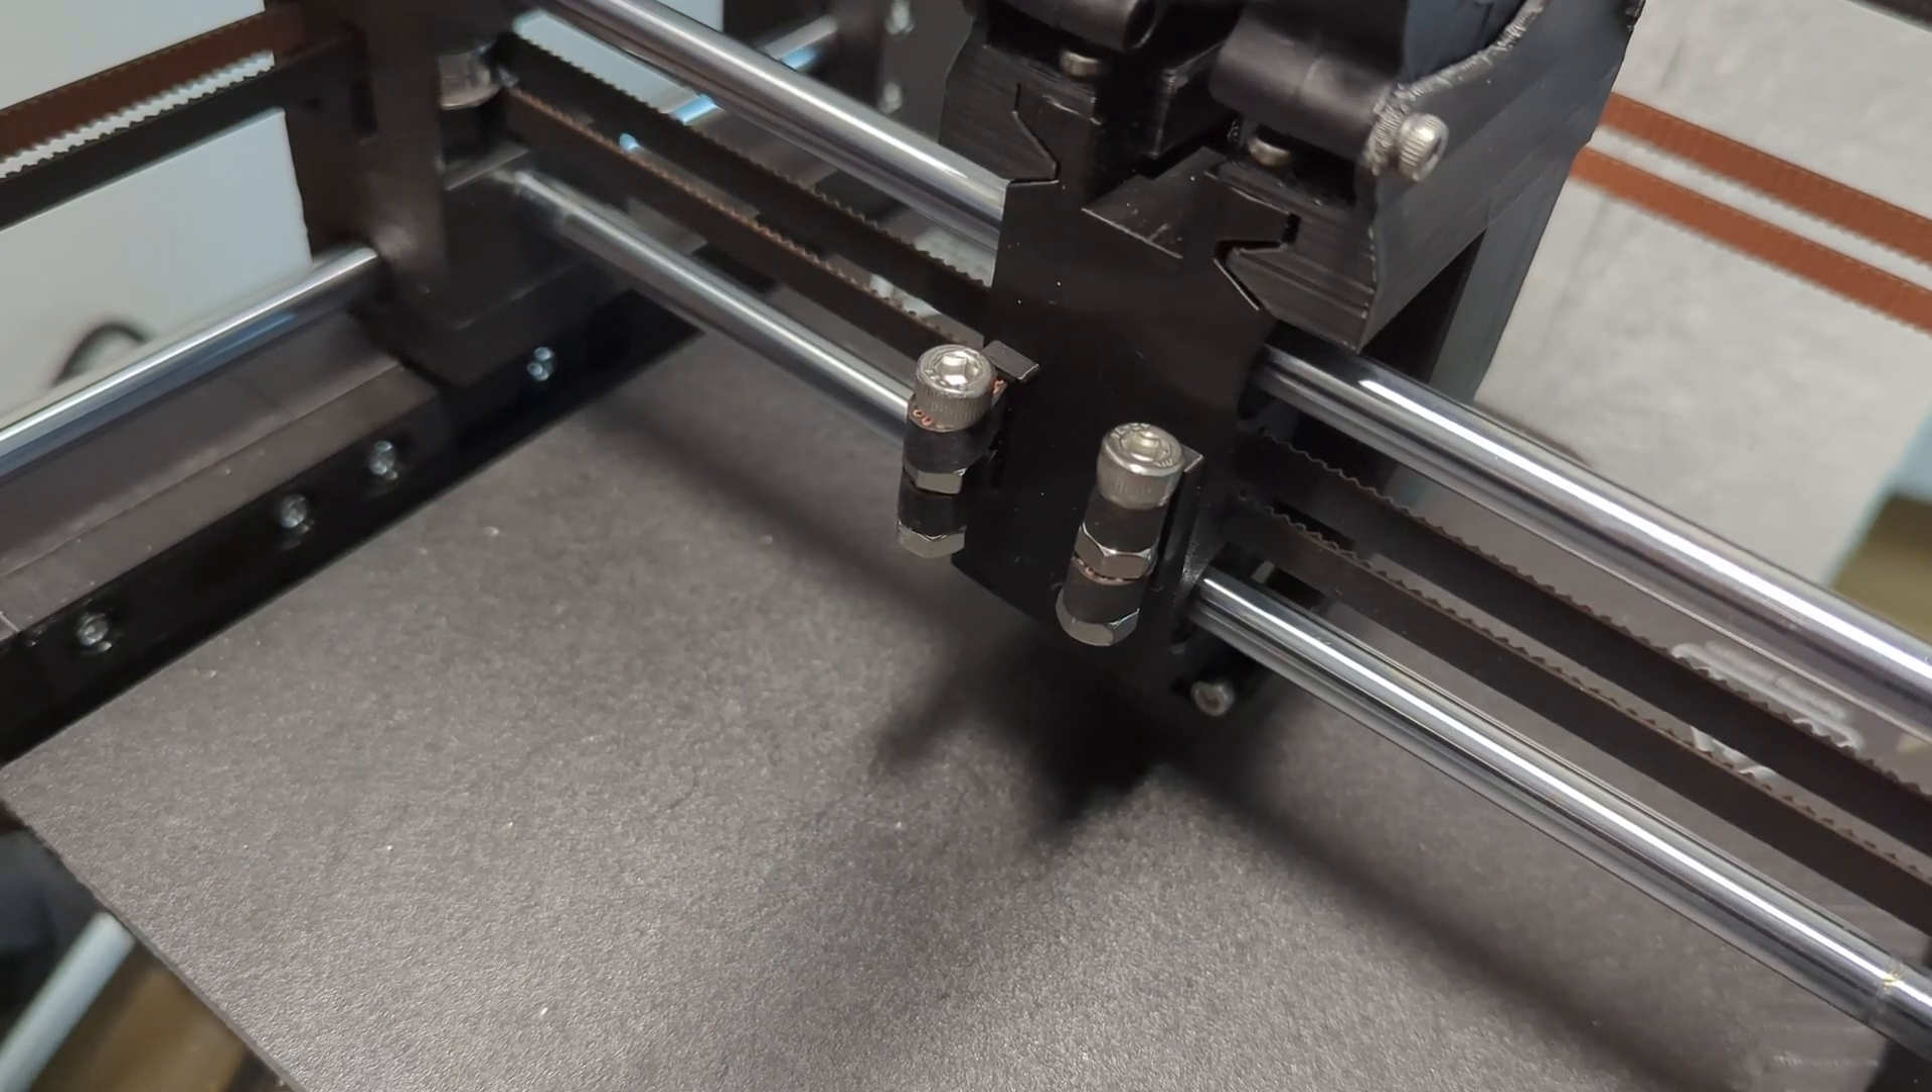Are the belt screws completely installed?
Yes.